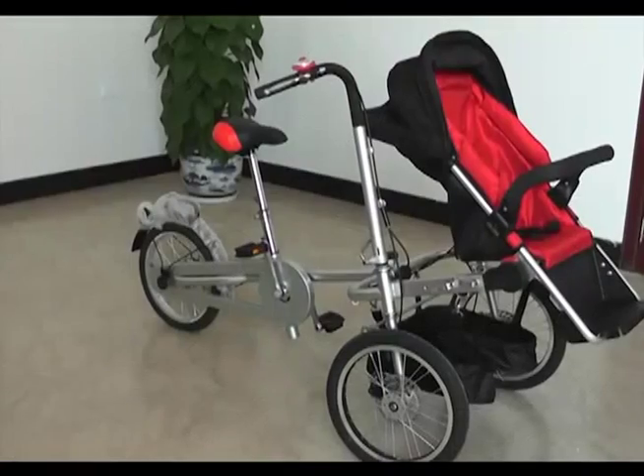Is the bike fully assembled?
Yes.